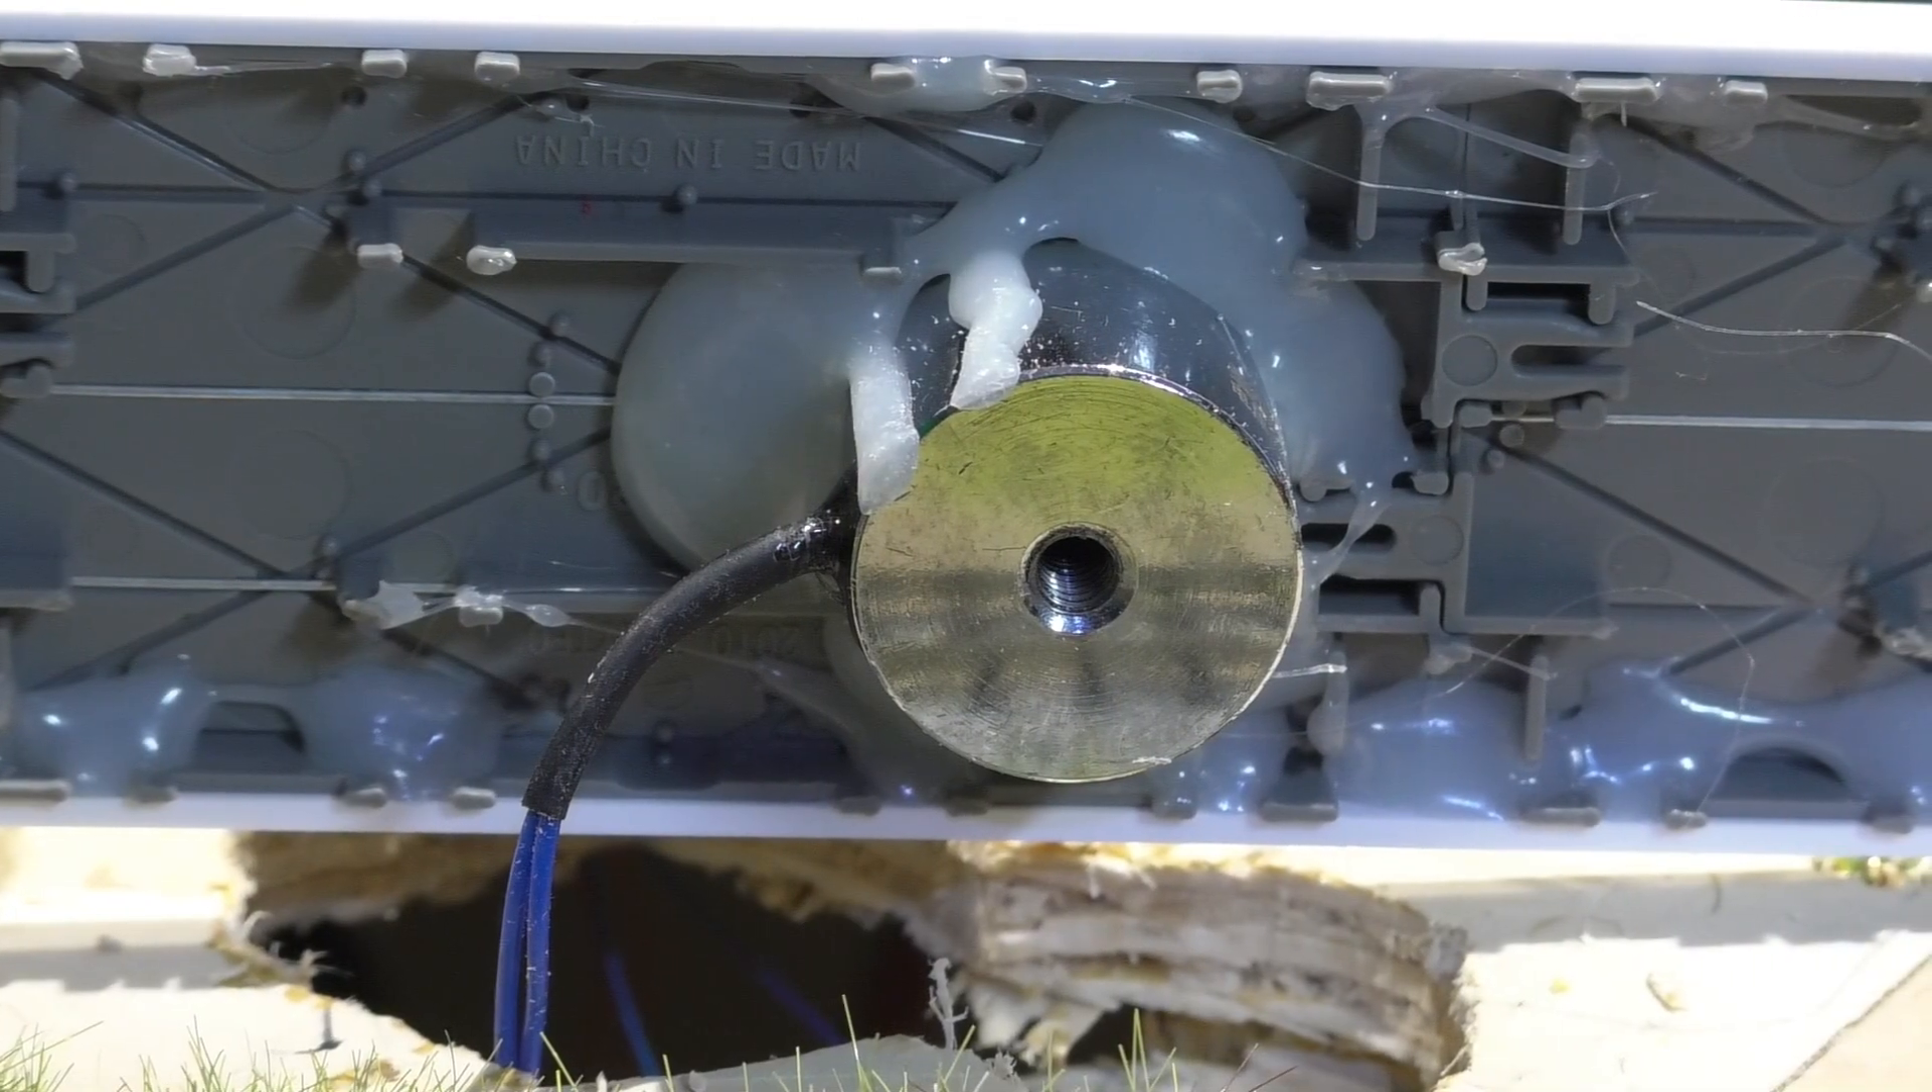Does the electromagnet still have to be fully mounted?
No.